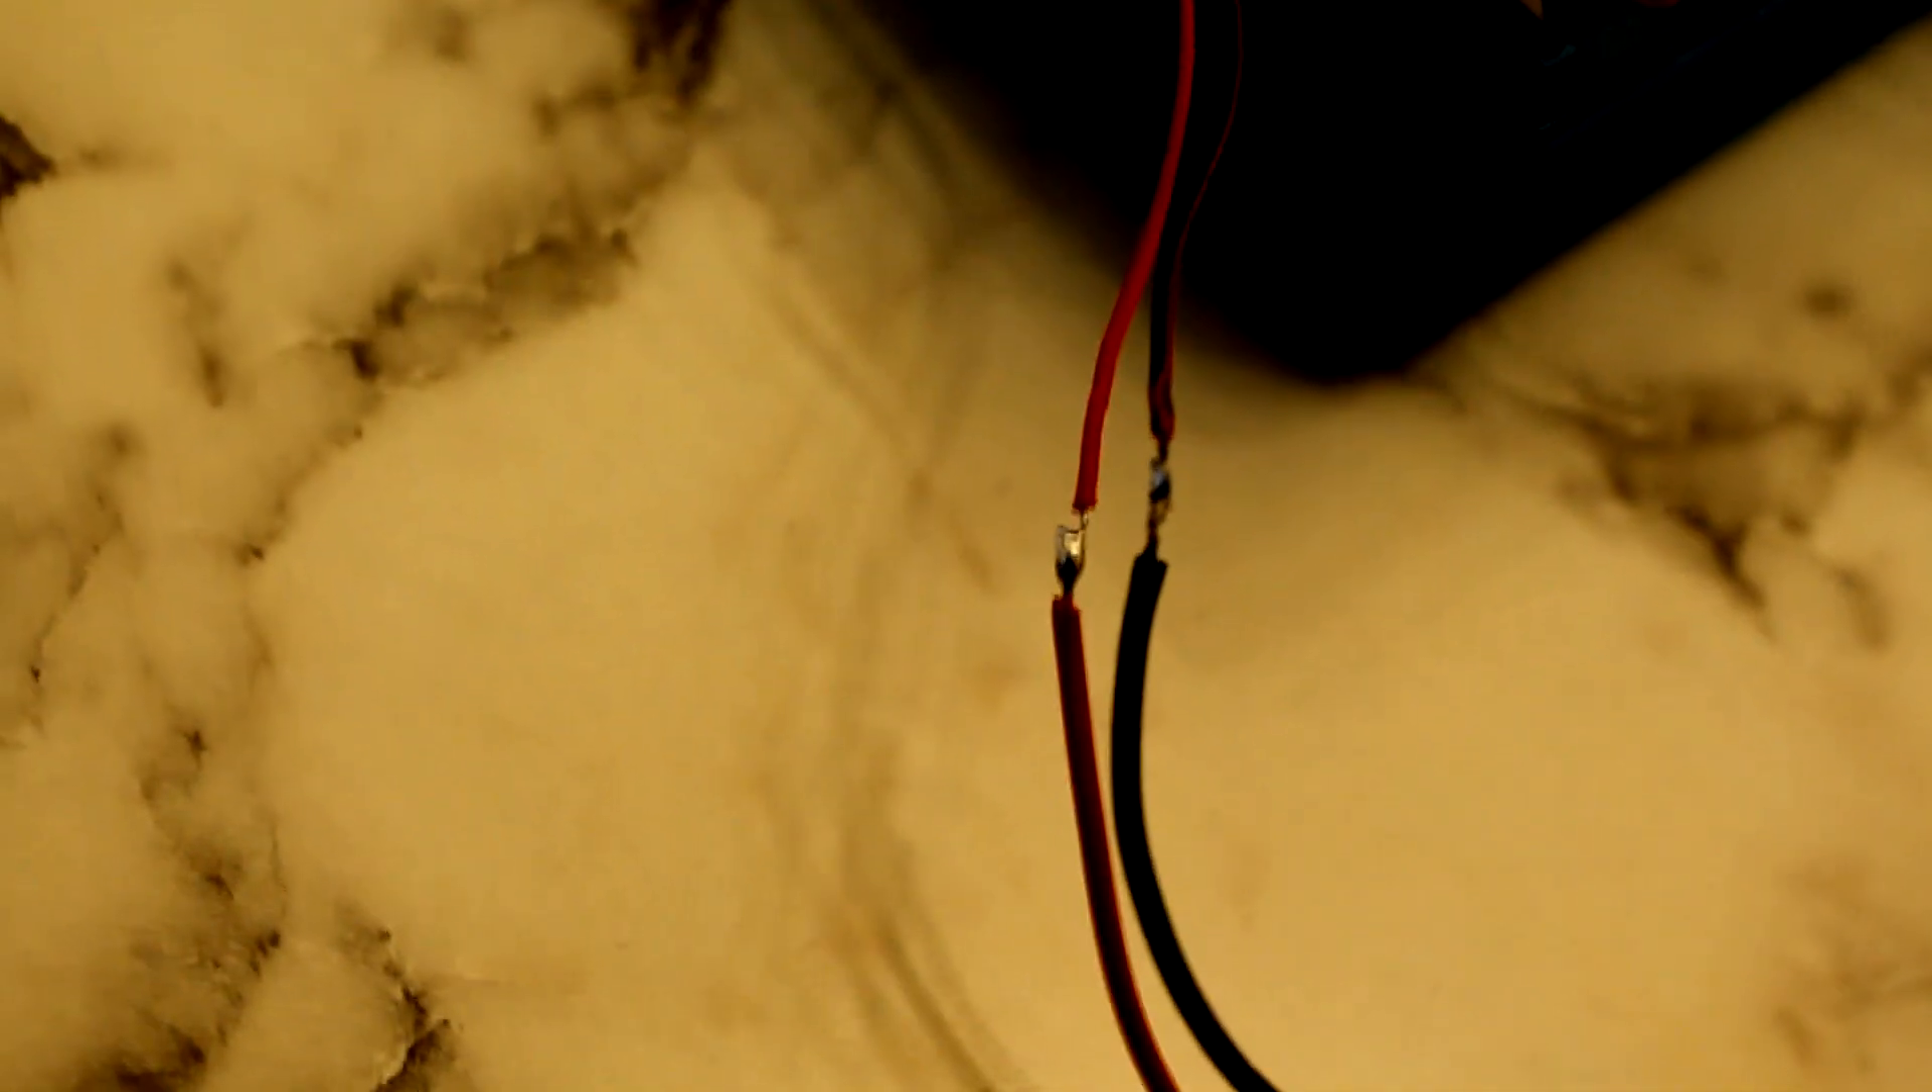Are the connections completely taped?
No.